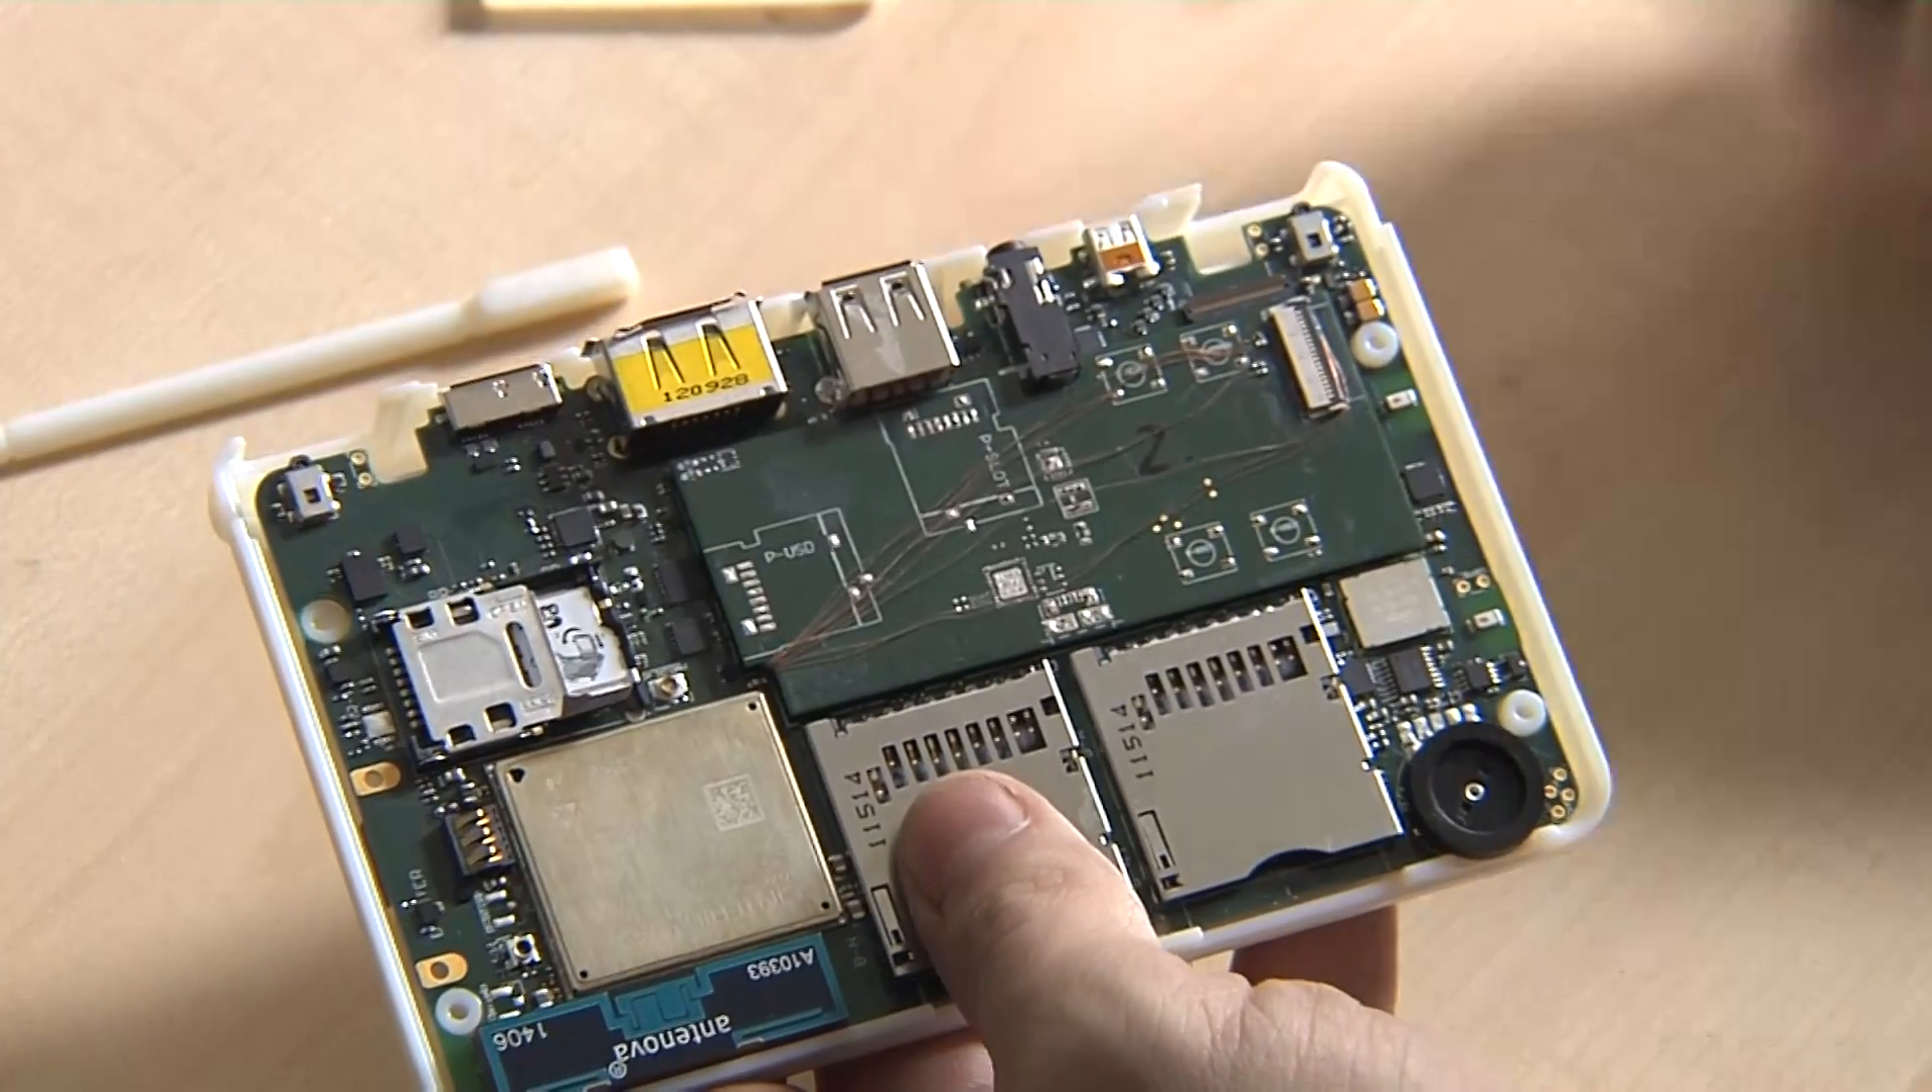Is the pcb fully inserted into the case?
Yes.